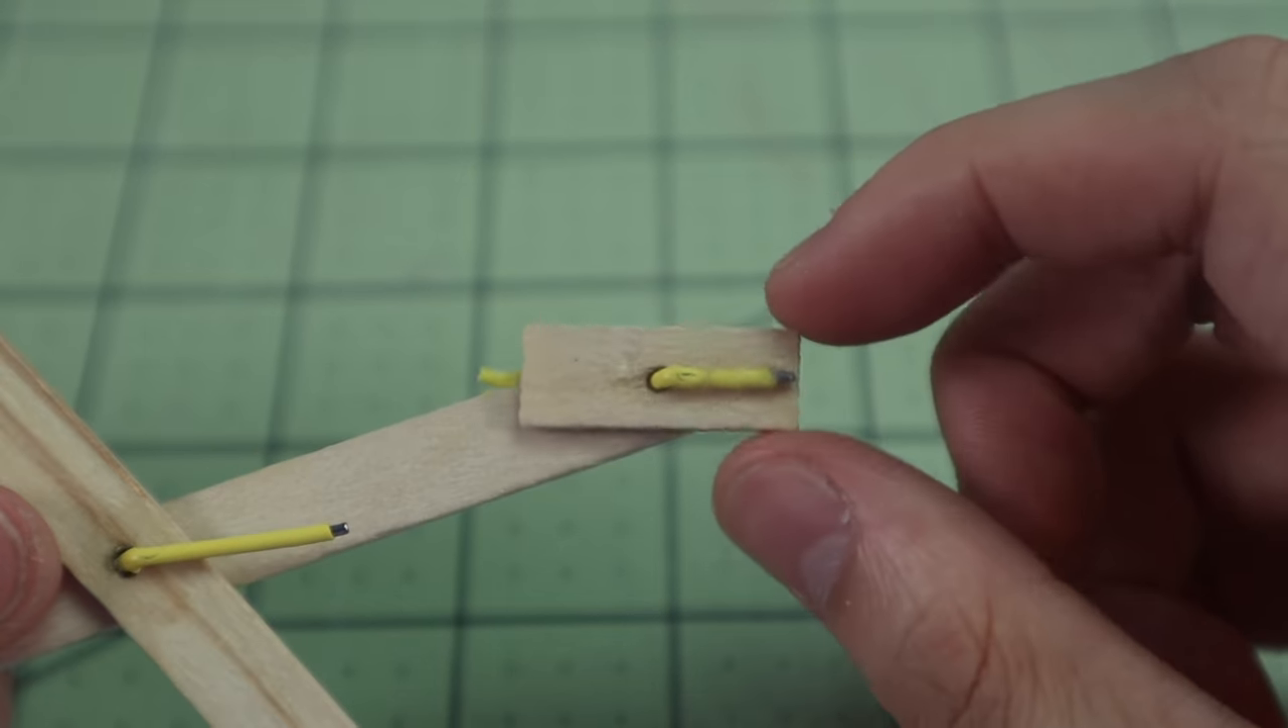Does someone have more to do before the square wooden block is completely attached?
No.